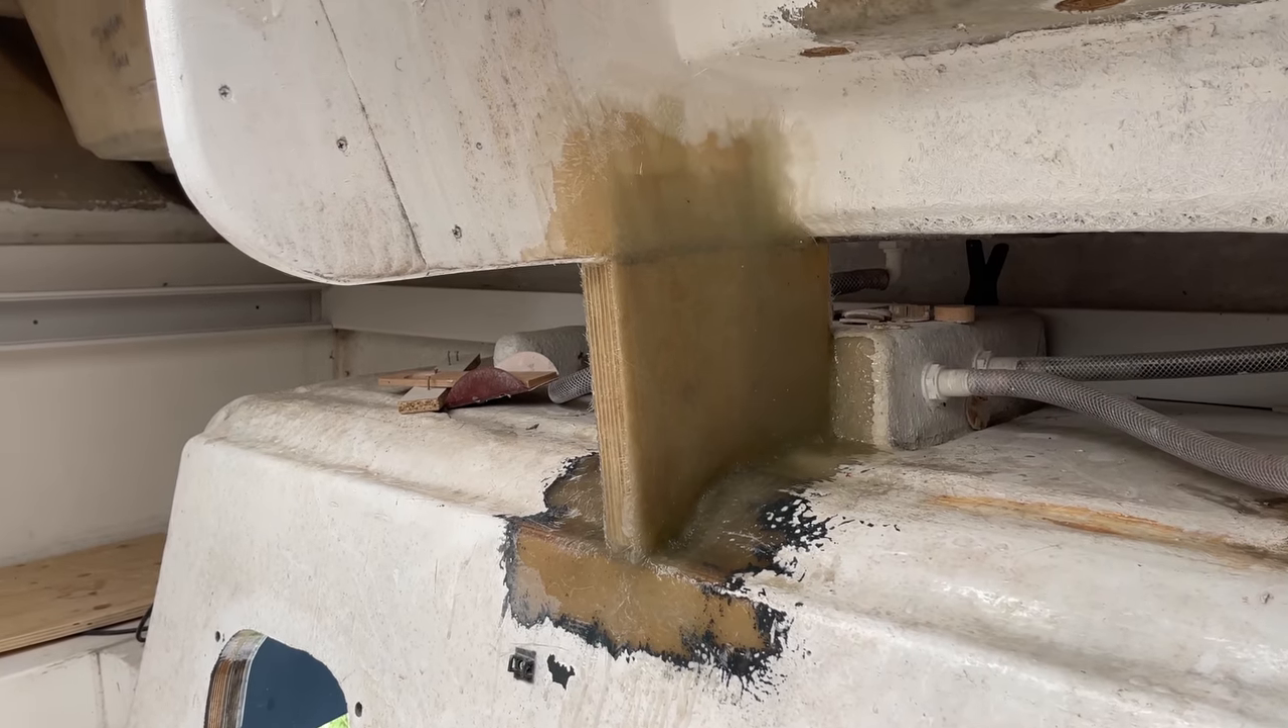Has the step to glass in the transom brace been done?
Yes.